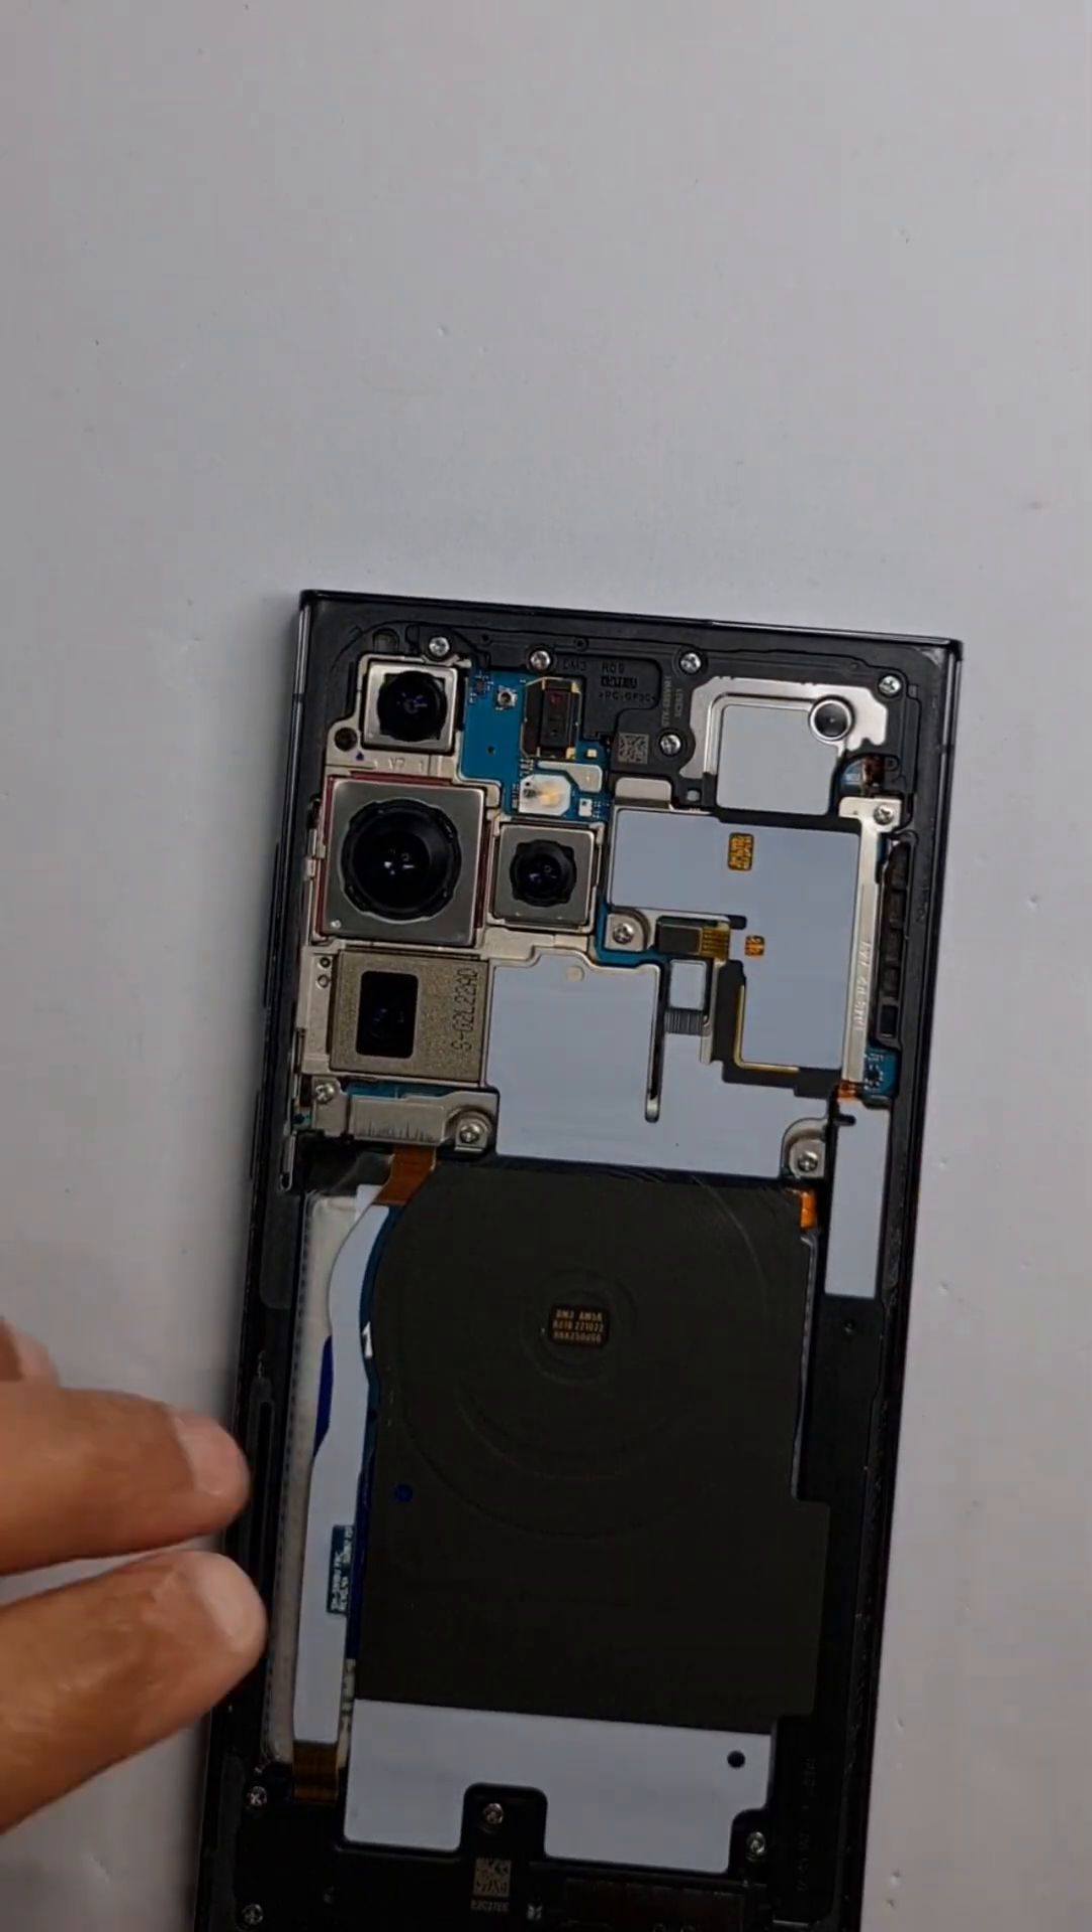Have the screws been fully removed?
No.